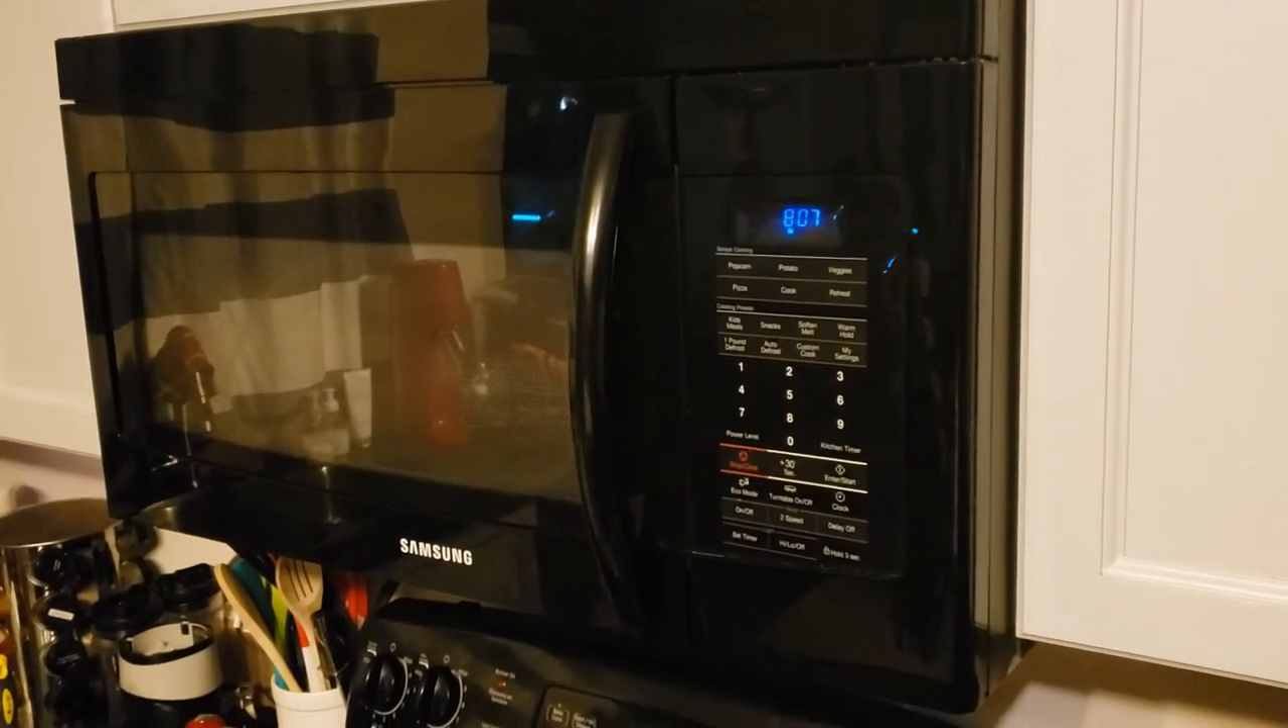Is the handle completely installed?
Yes.